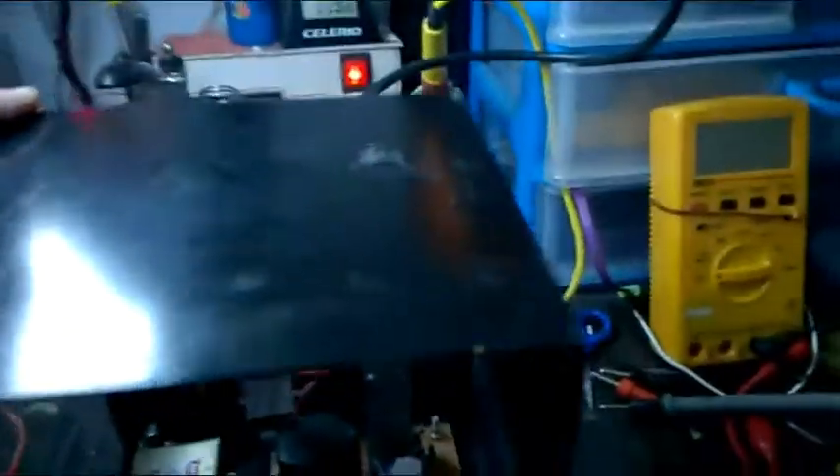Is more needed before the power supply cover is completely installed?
Yes.